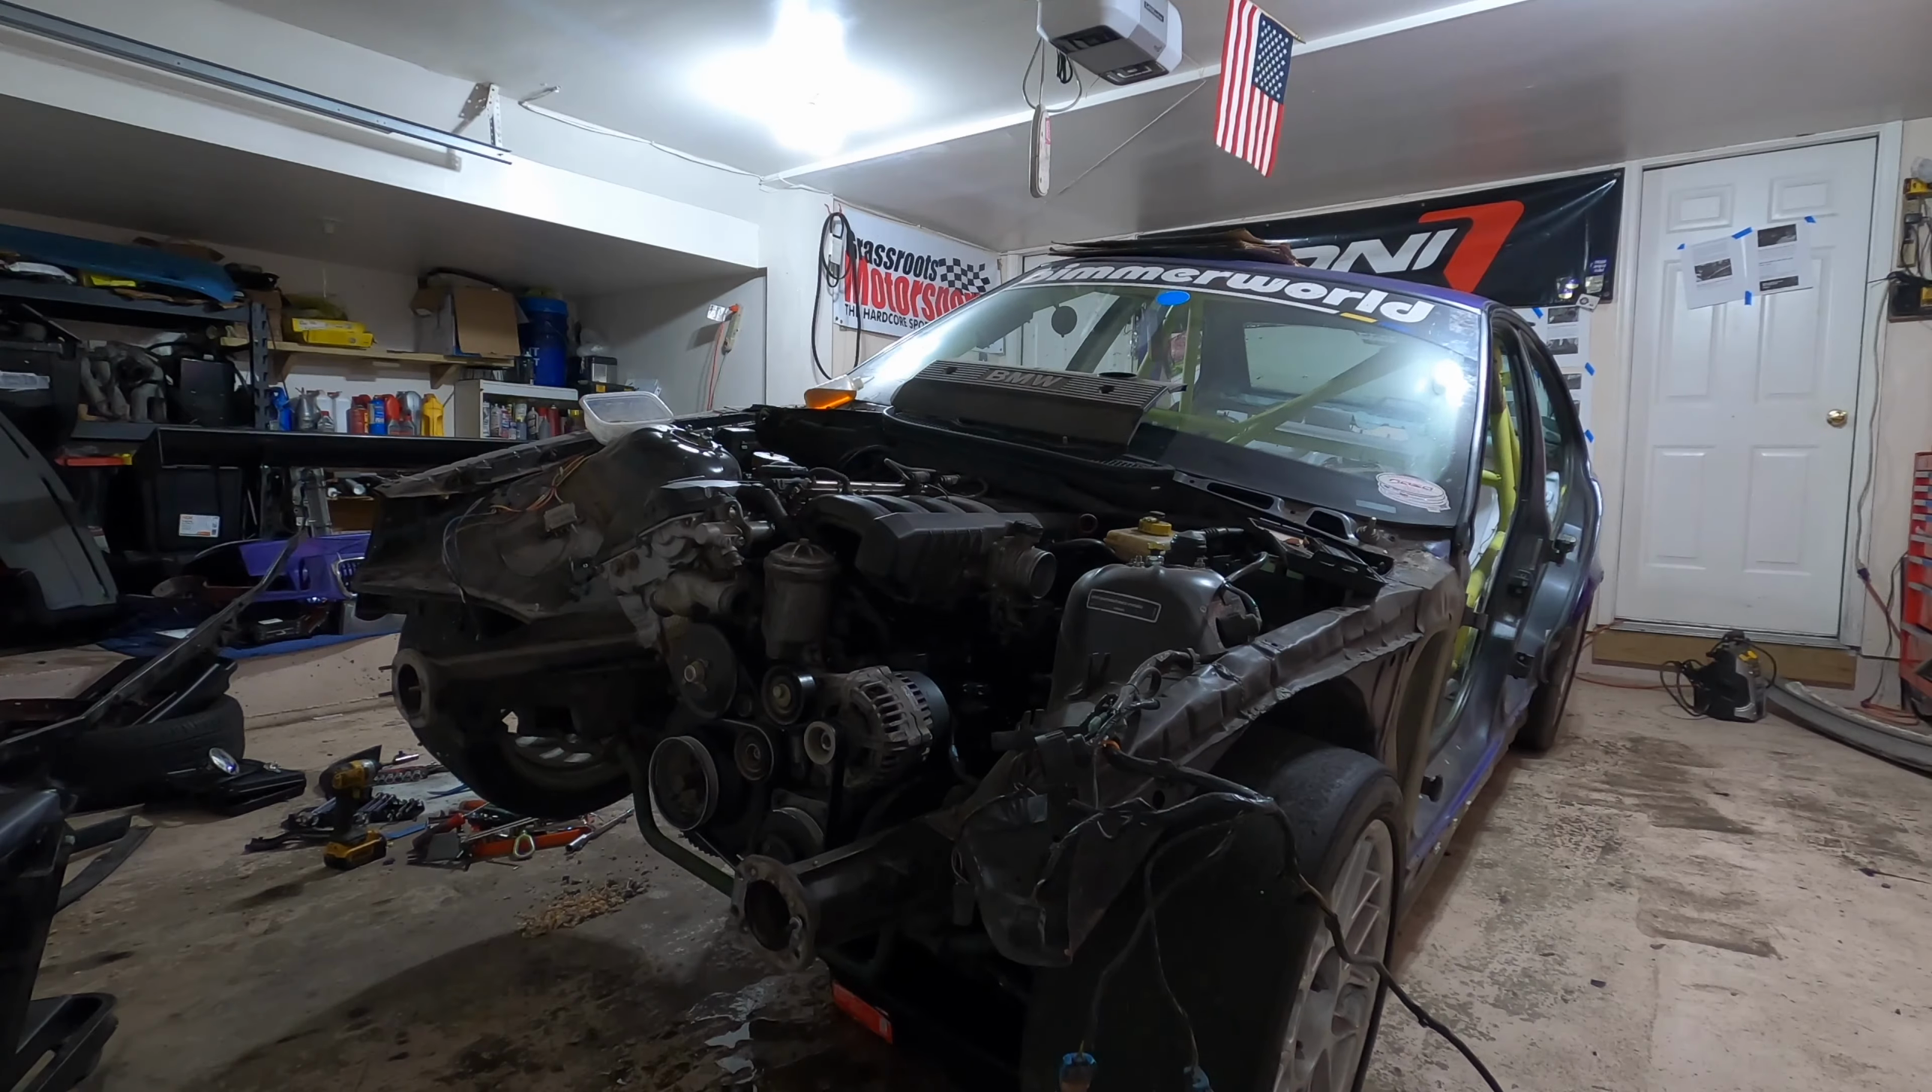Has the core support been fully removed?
Yes.